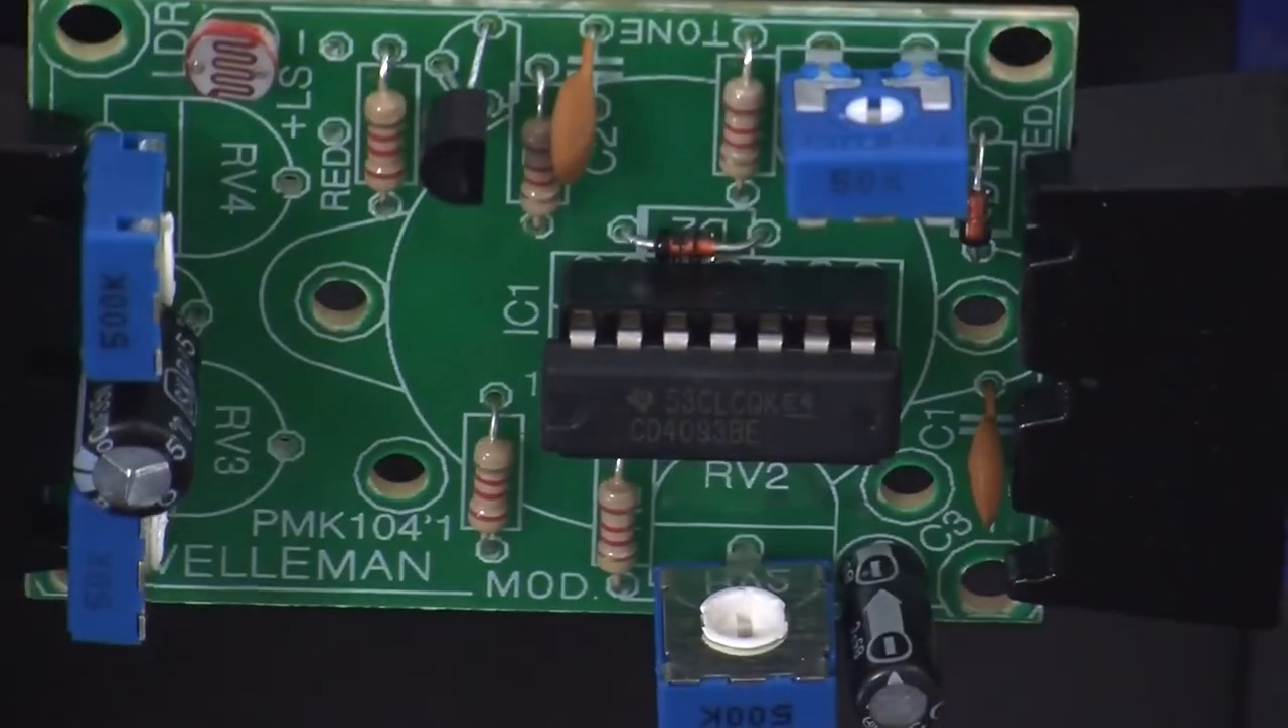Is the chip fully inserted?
Yes.